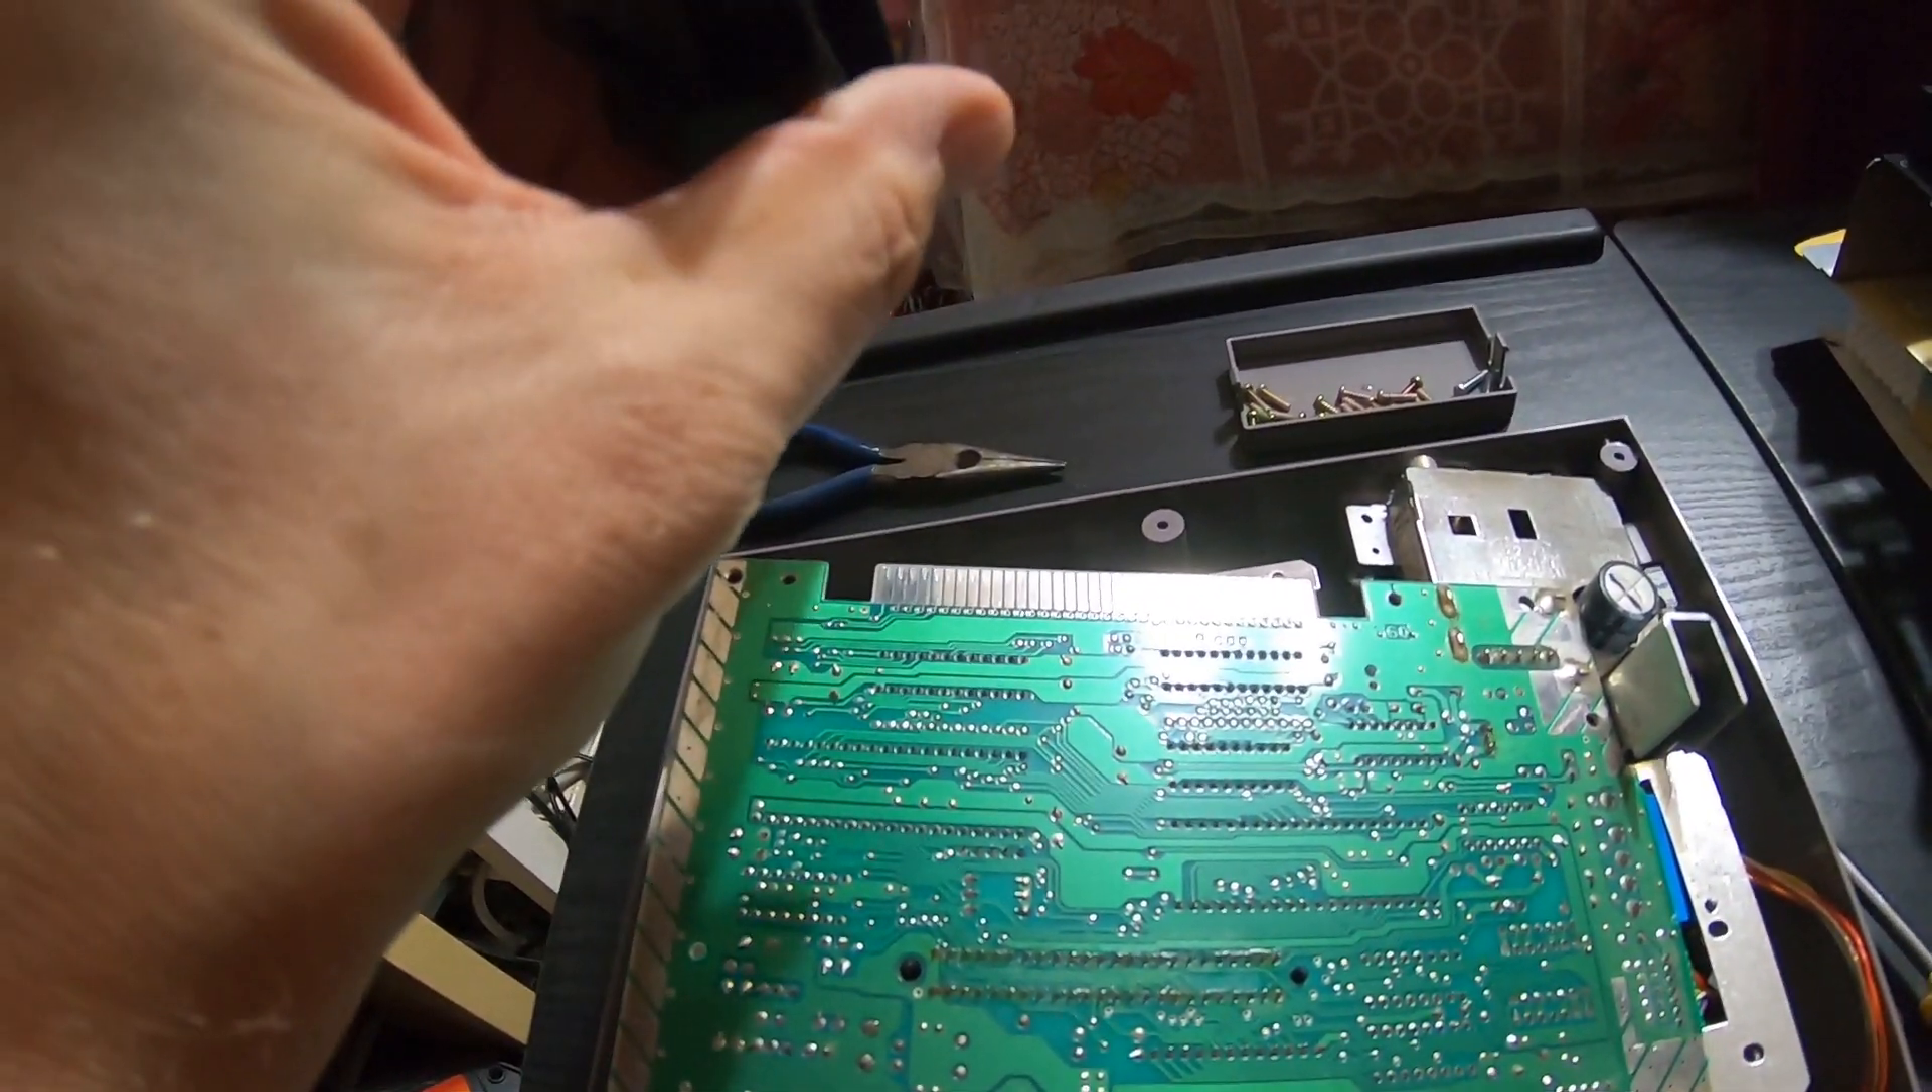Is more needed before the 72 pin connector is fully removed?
No.